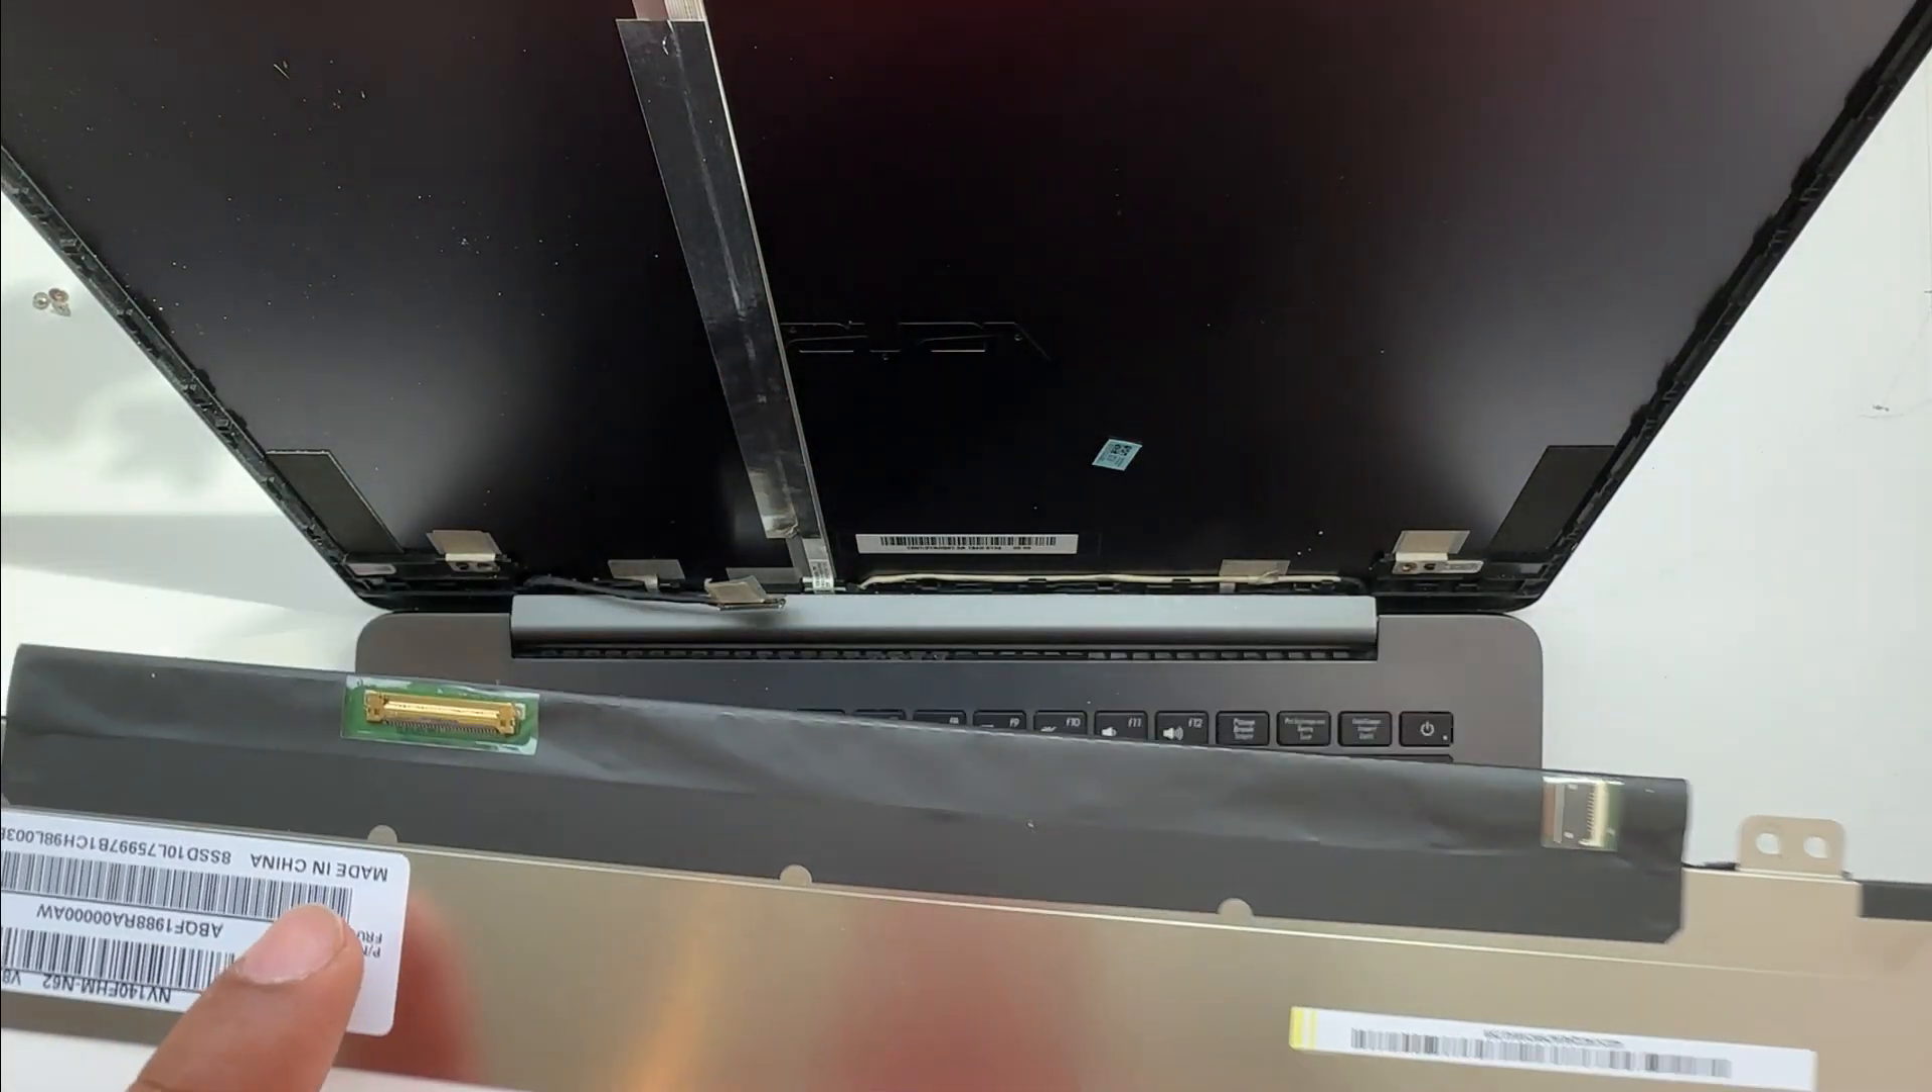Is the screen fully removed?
Yes.